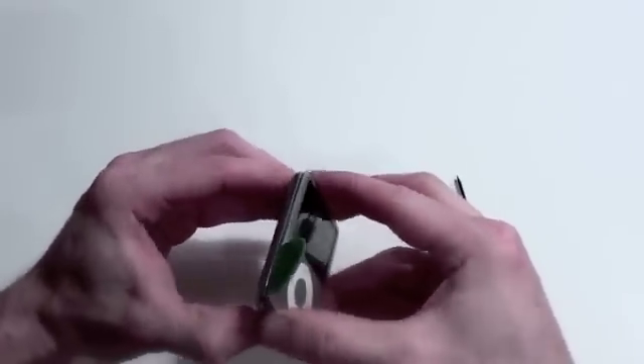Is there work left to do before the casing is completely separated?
Yes.